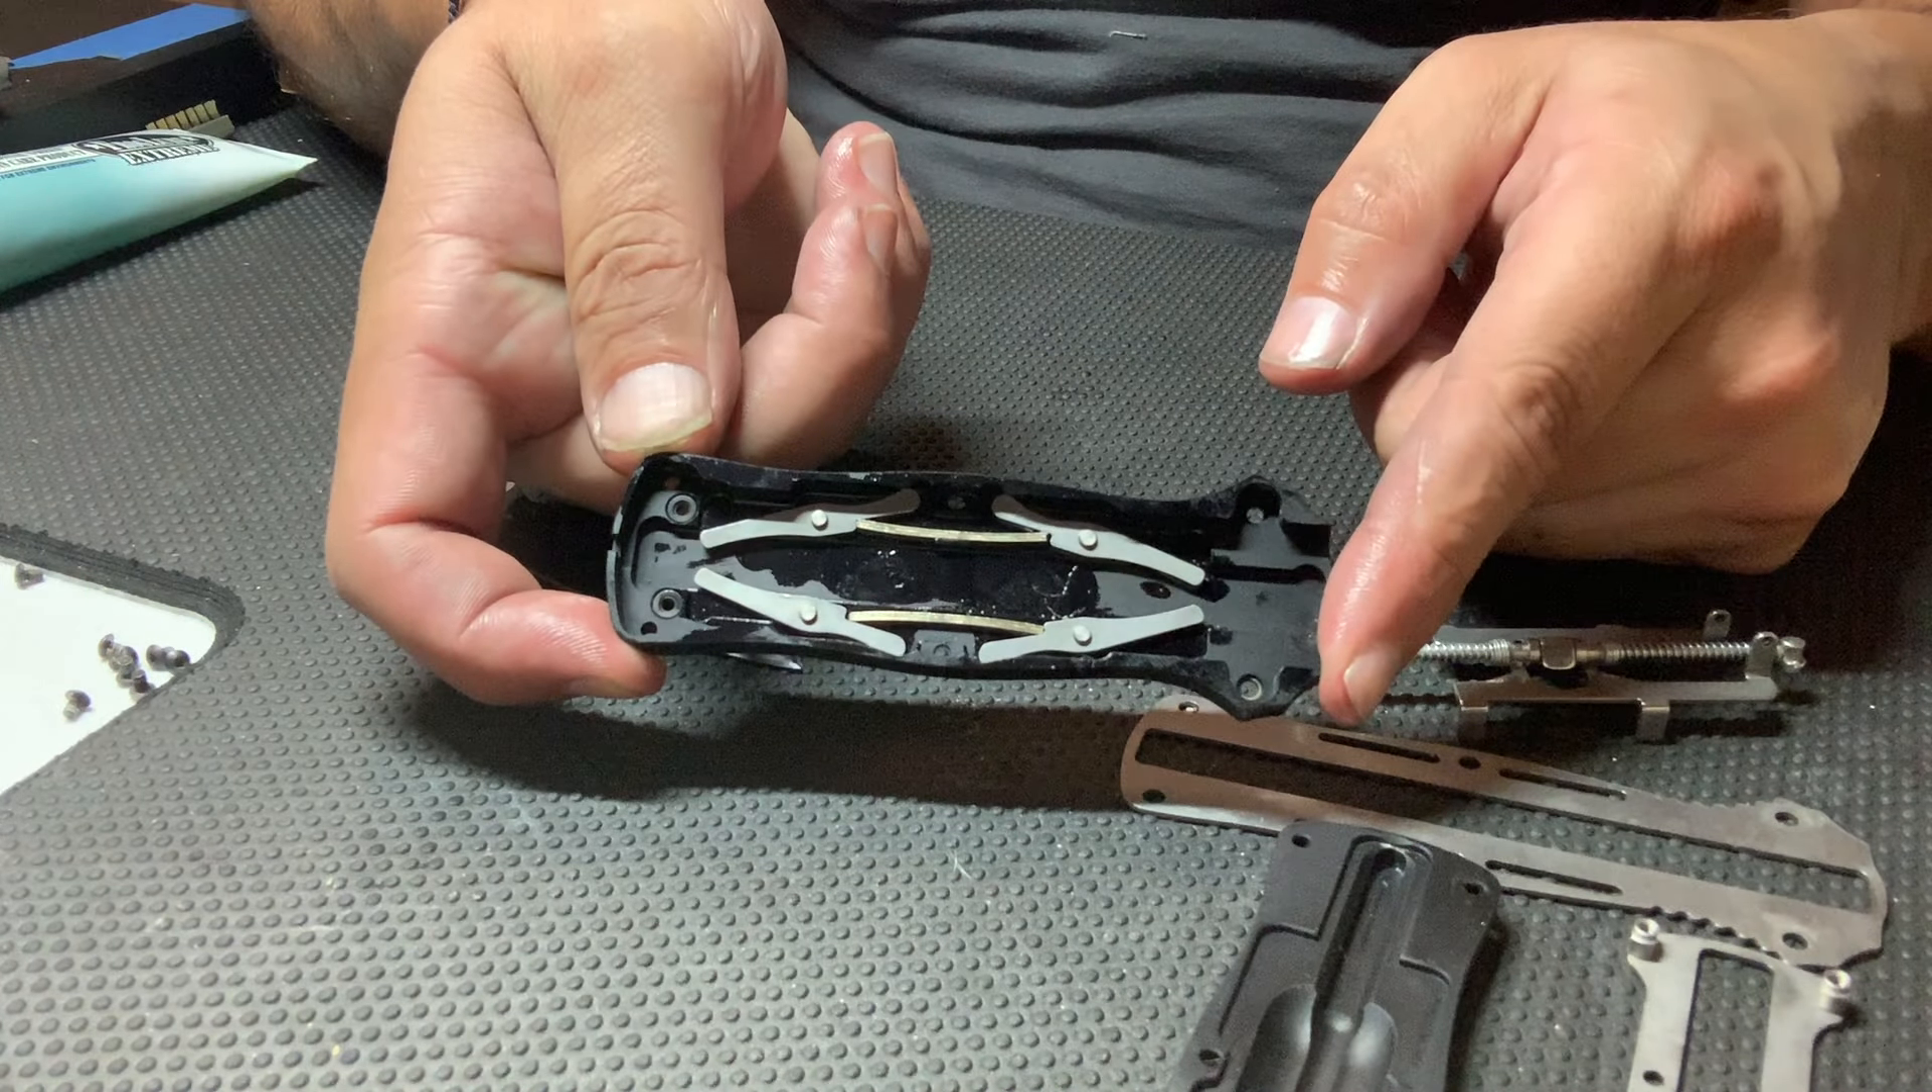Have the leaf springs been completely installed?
Yes.